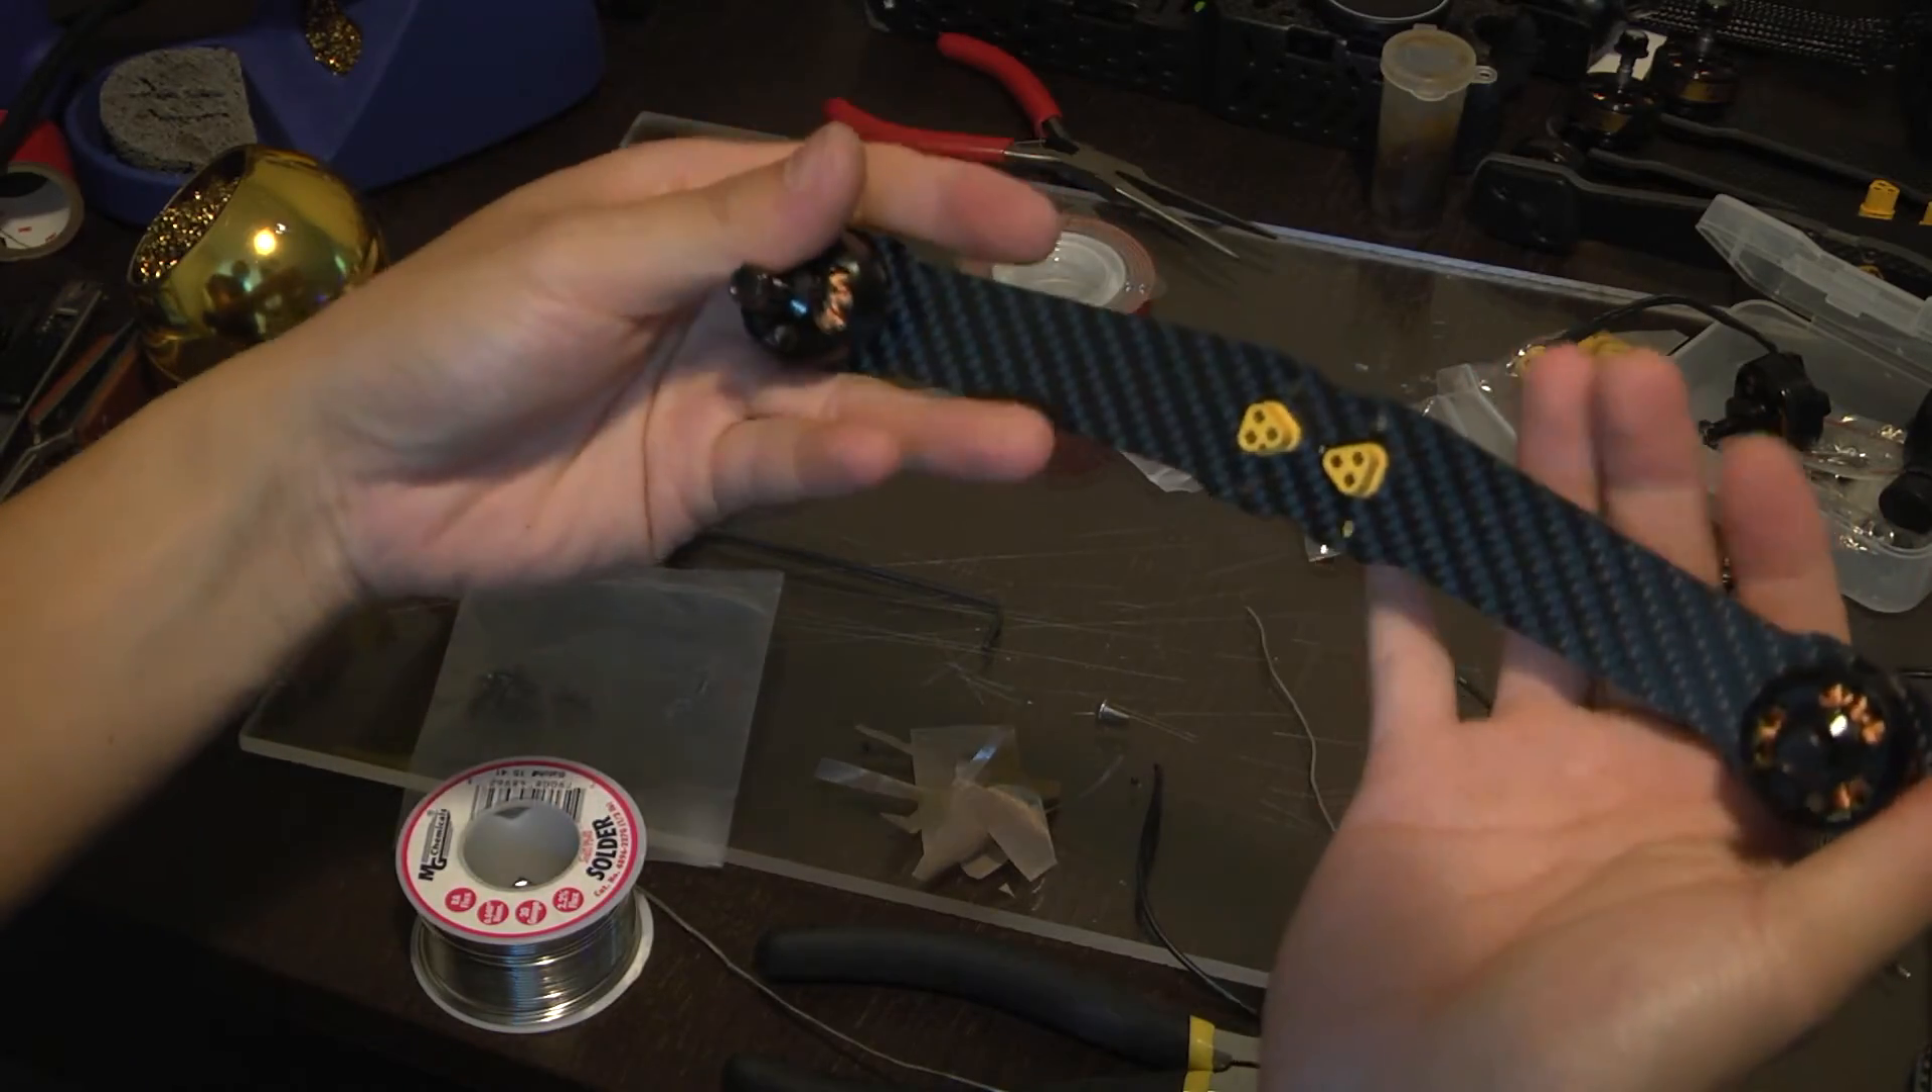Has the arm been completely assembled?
Yes.